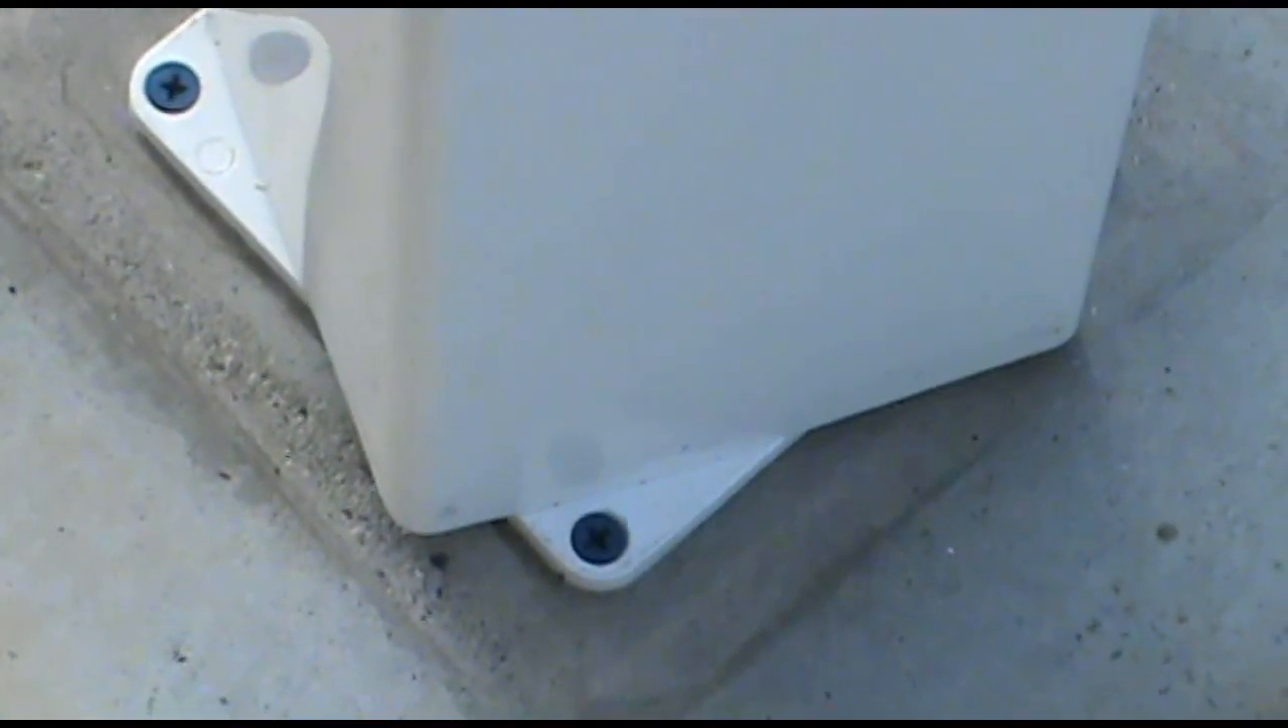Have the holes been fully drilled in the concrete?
Yes.